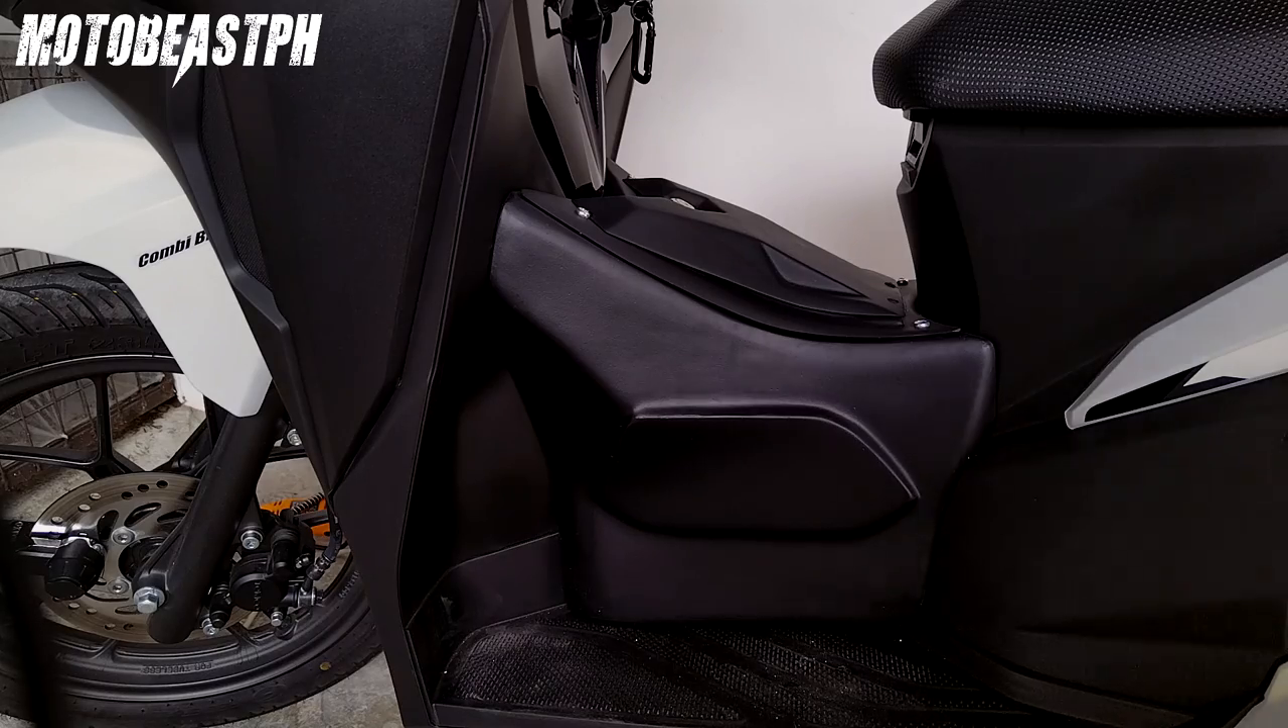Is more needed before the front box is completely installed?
No.